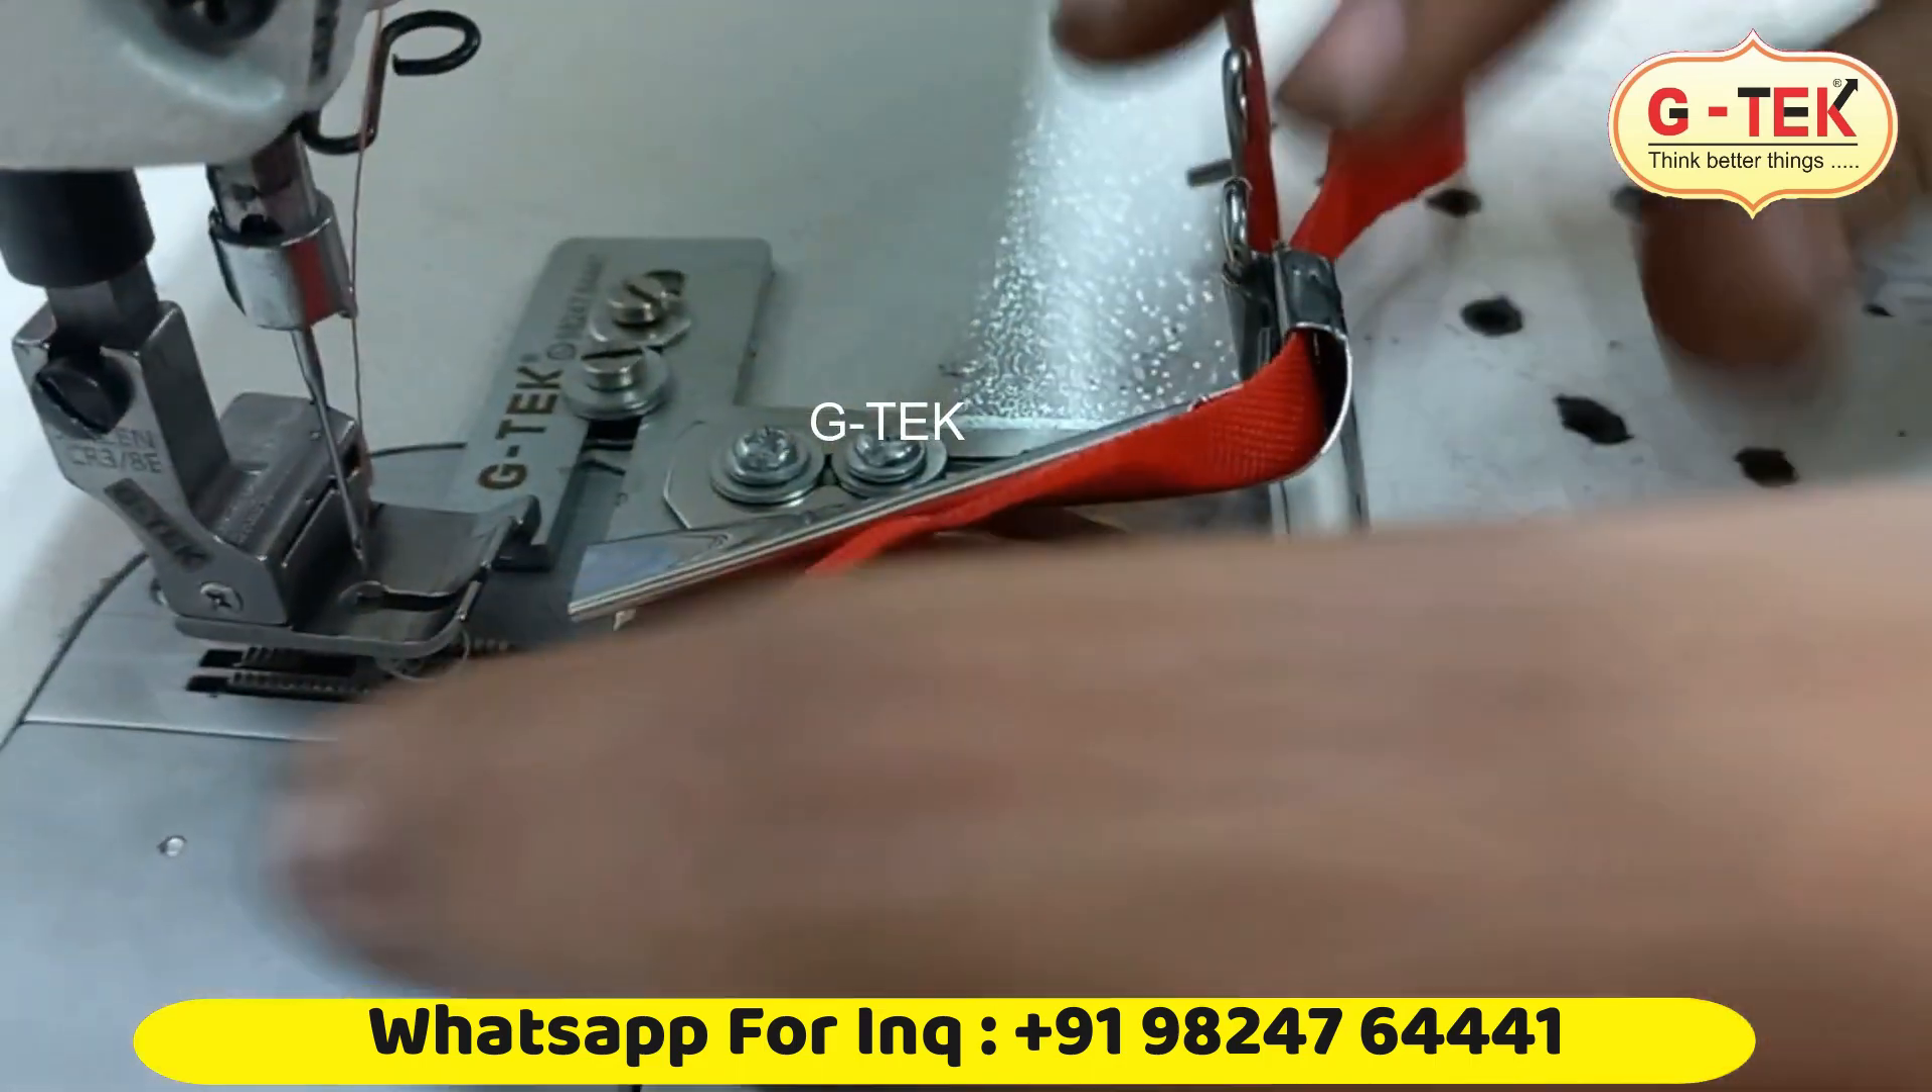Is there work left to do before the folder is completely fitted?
No.